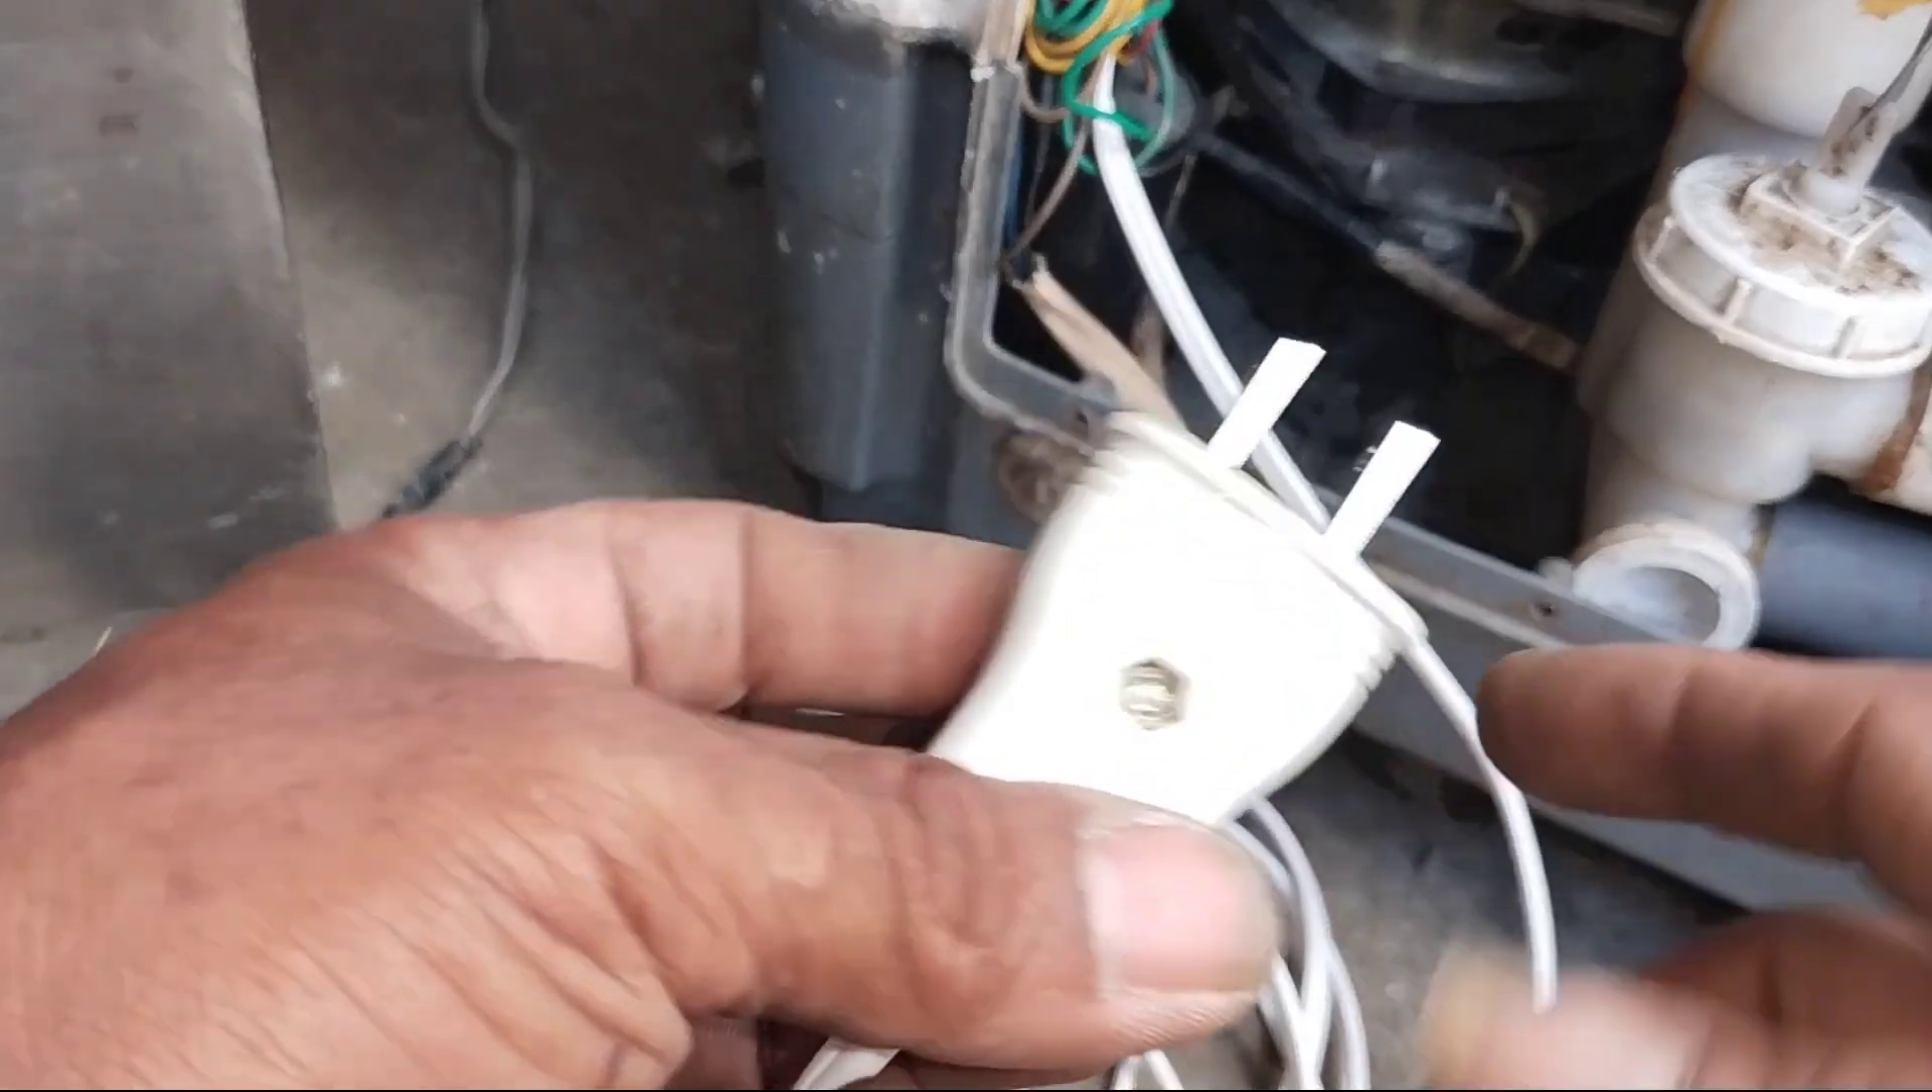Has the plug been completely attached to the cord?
Yes.